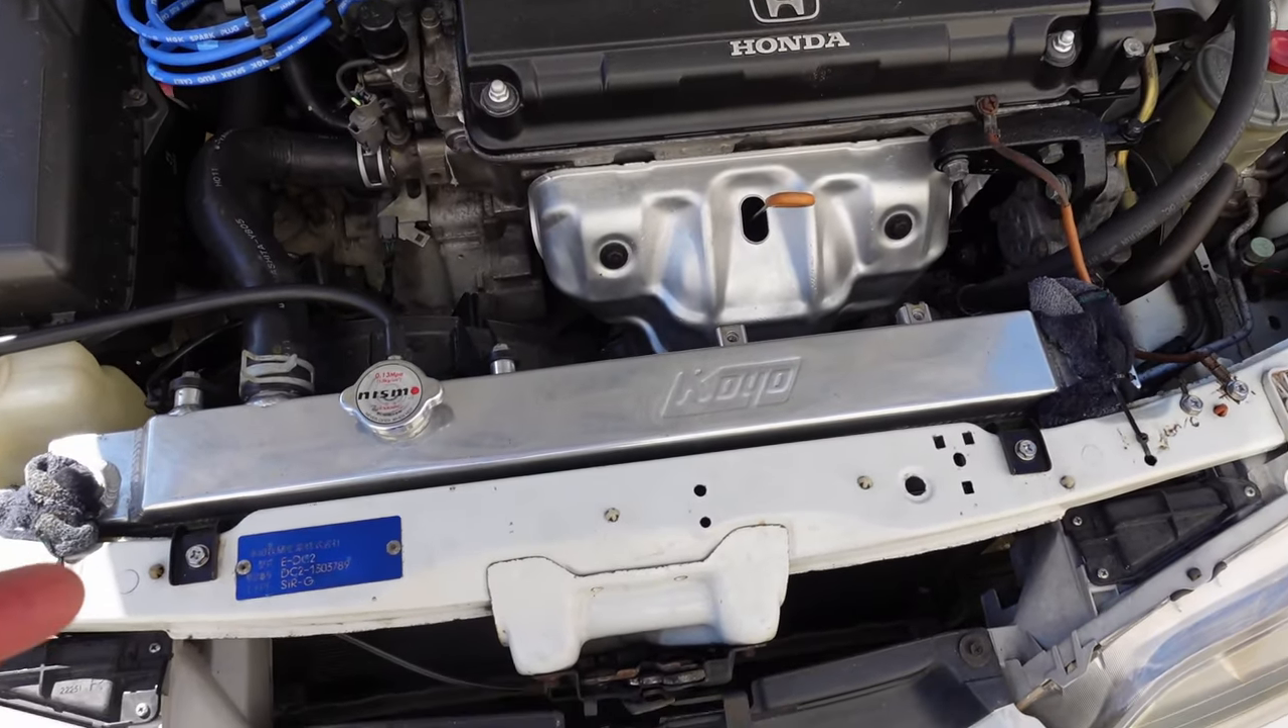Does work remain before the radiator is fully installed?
No.